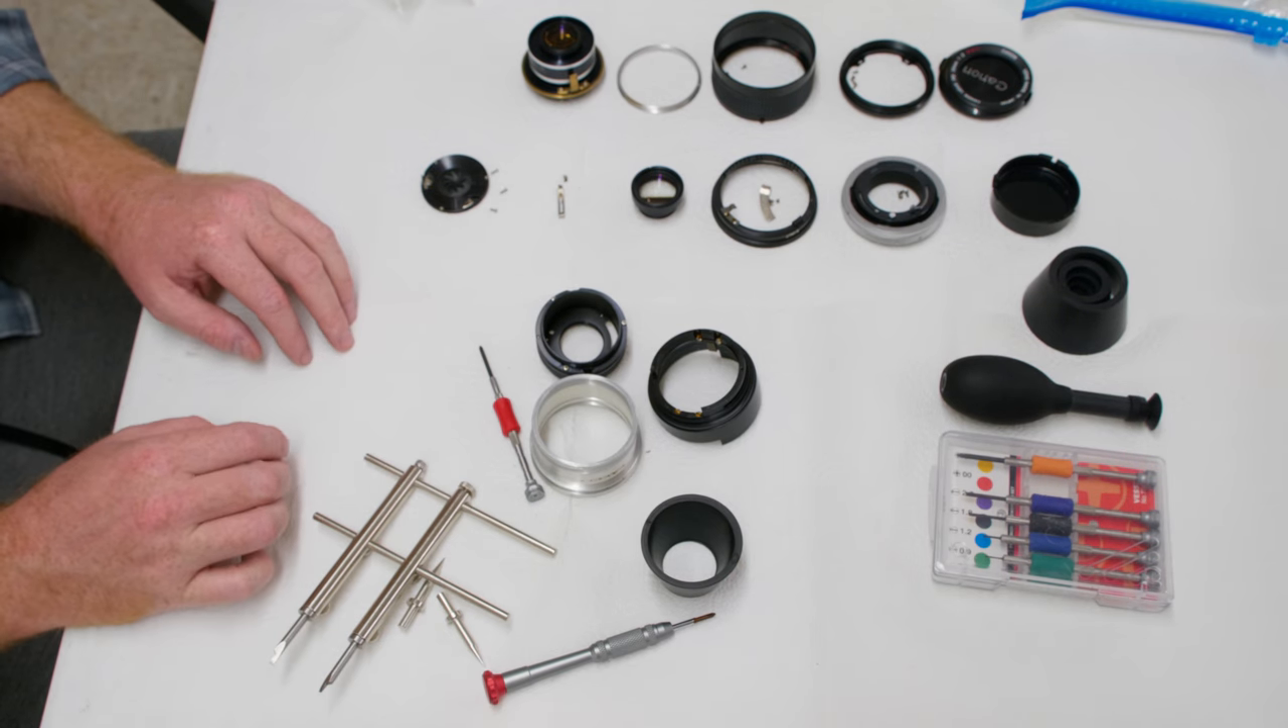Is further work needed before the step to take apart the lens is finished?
No.